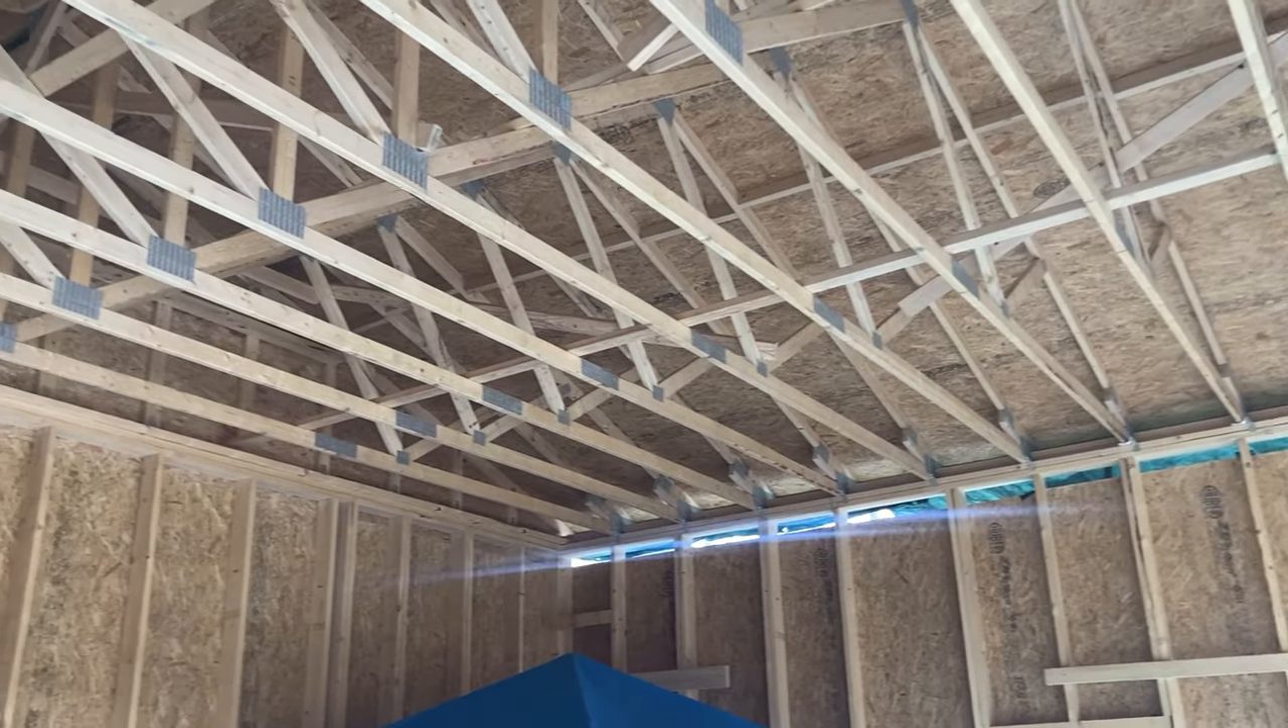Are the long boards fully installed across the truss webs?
Yes.